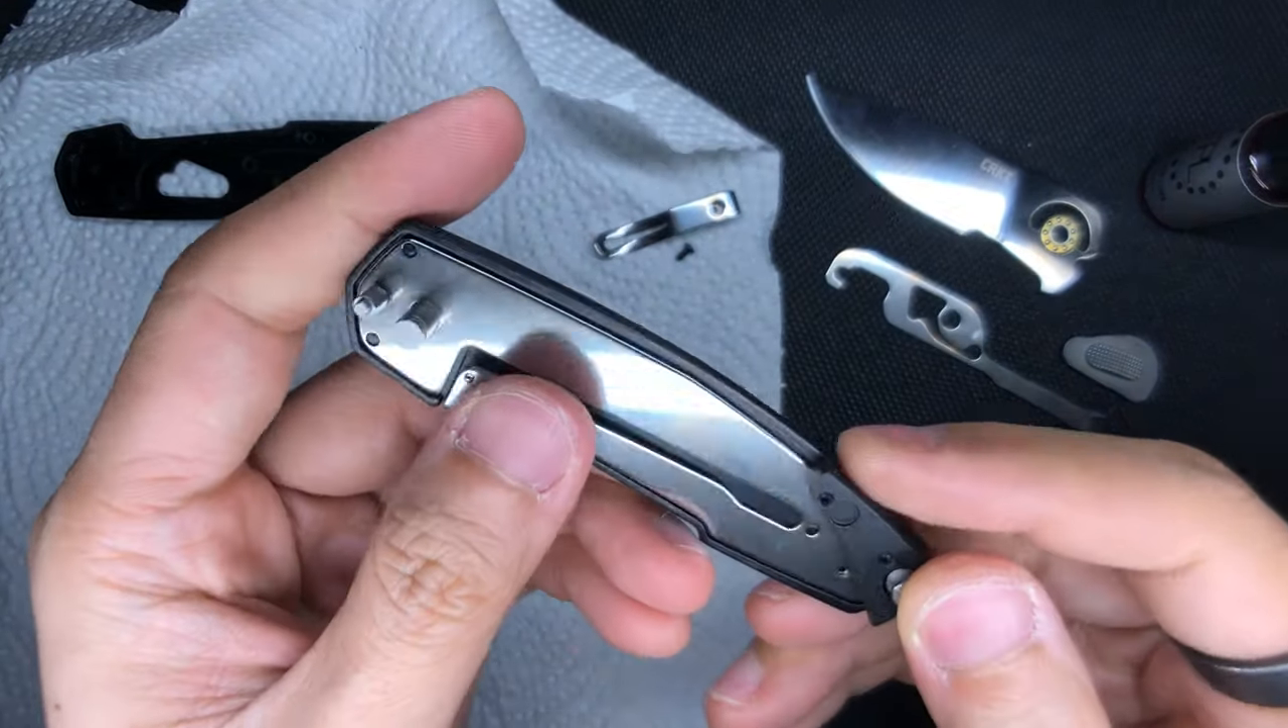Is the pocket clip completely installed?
No.